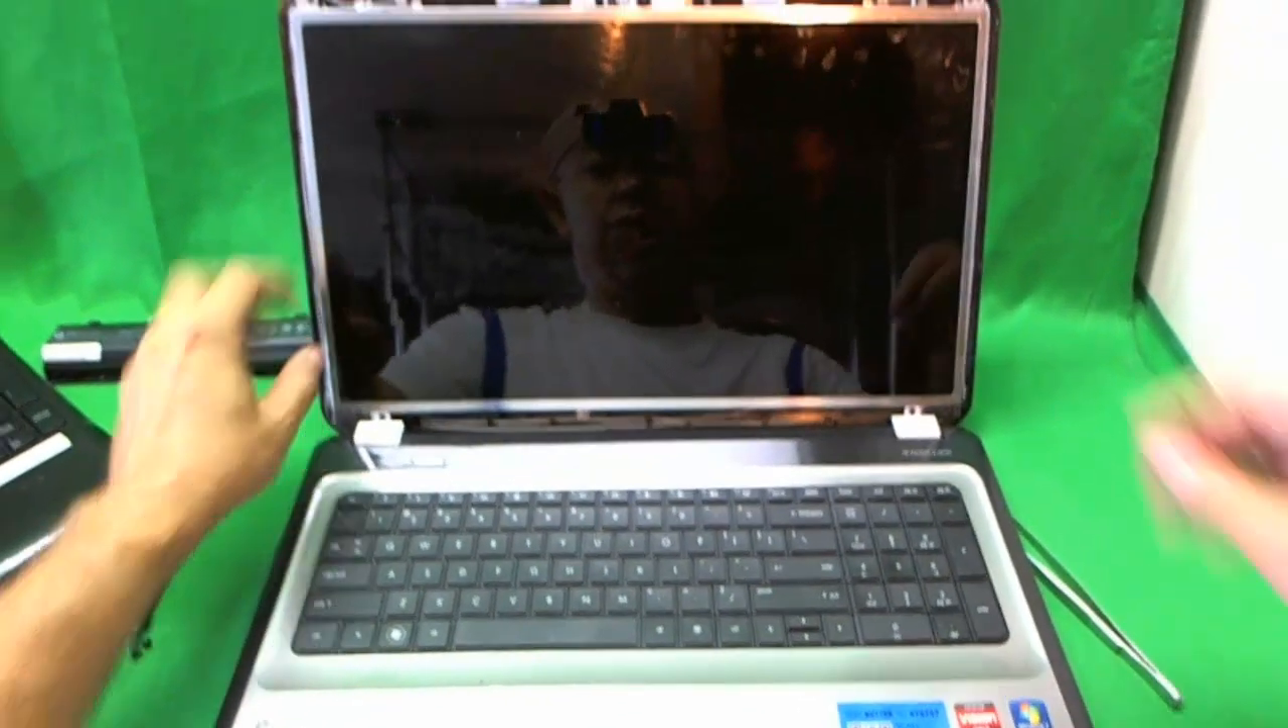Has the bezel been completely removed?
Yes.